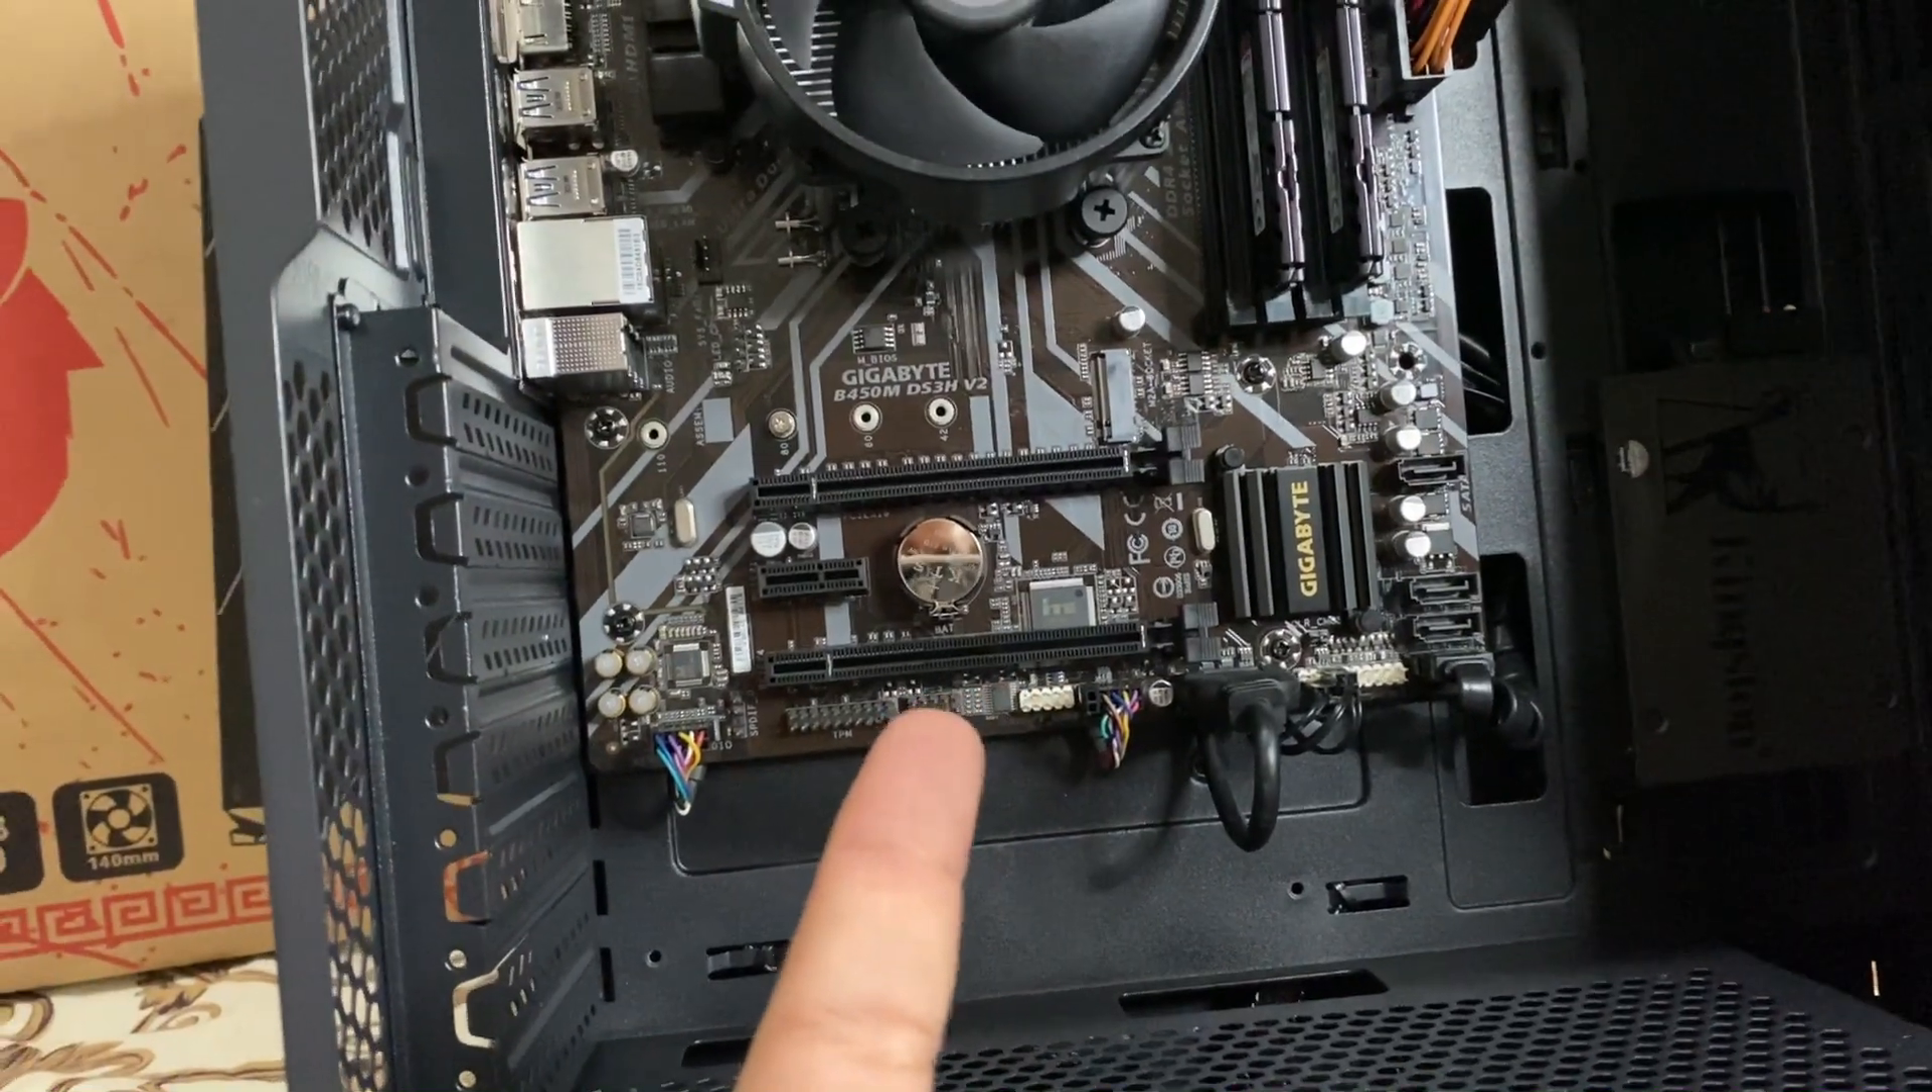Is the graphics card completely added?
No.